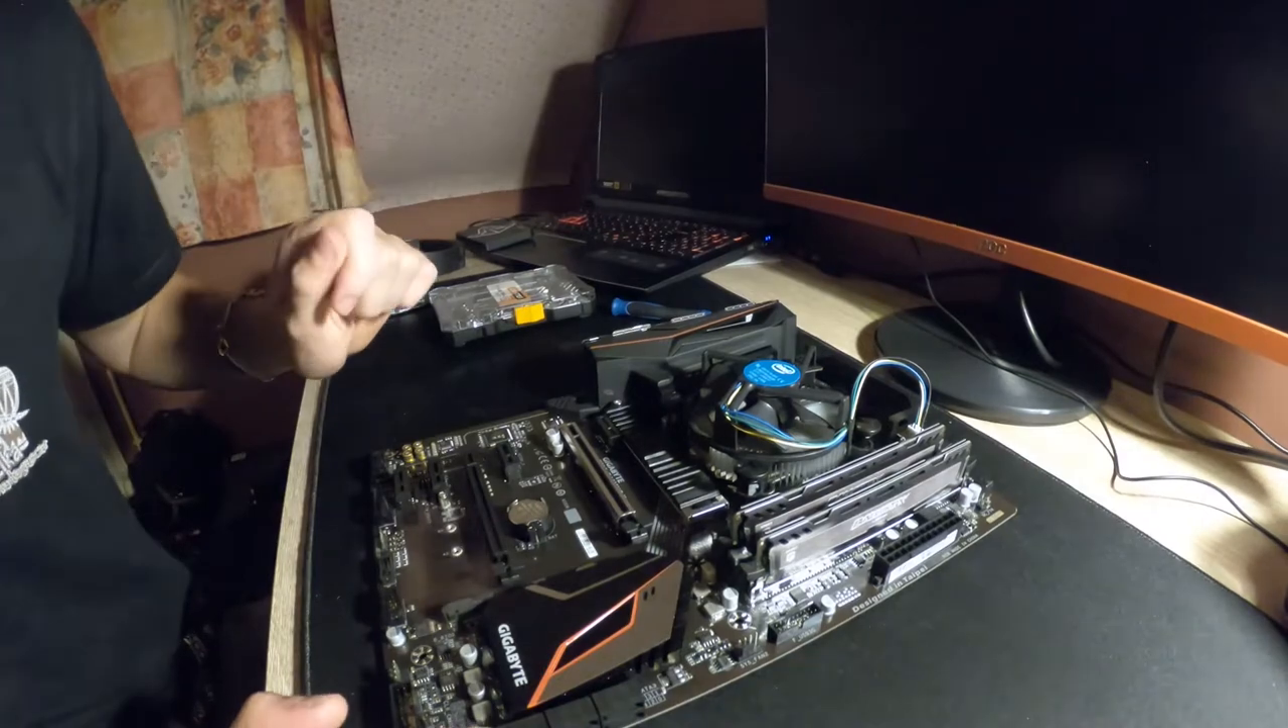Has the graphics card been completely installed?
No.